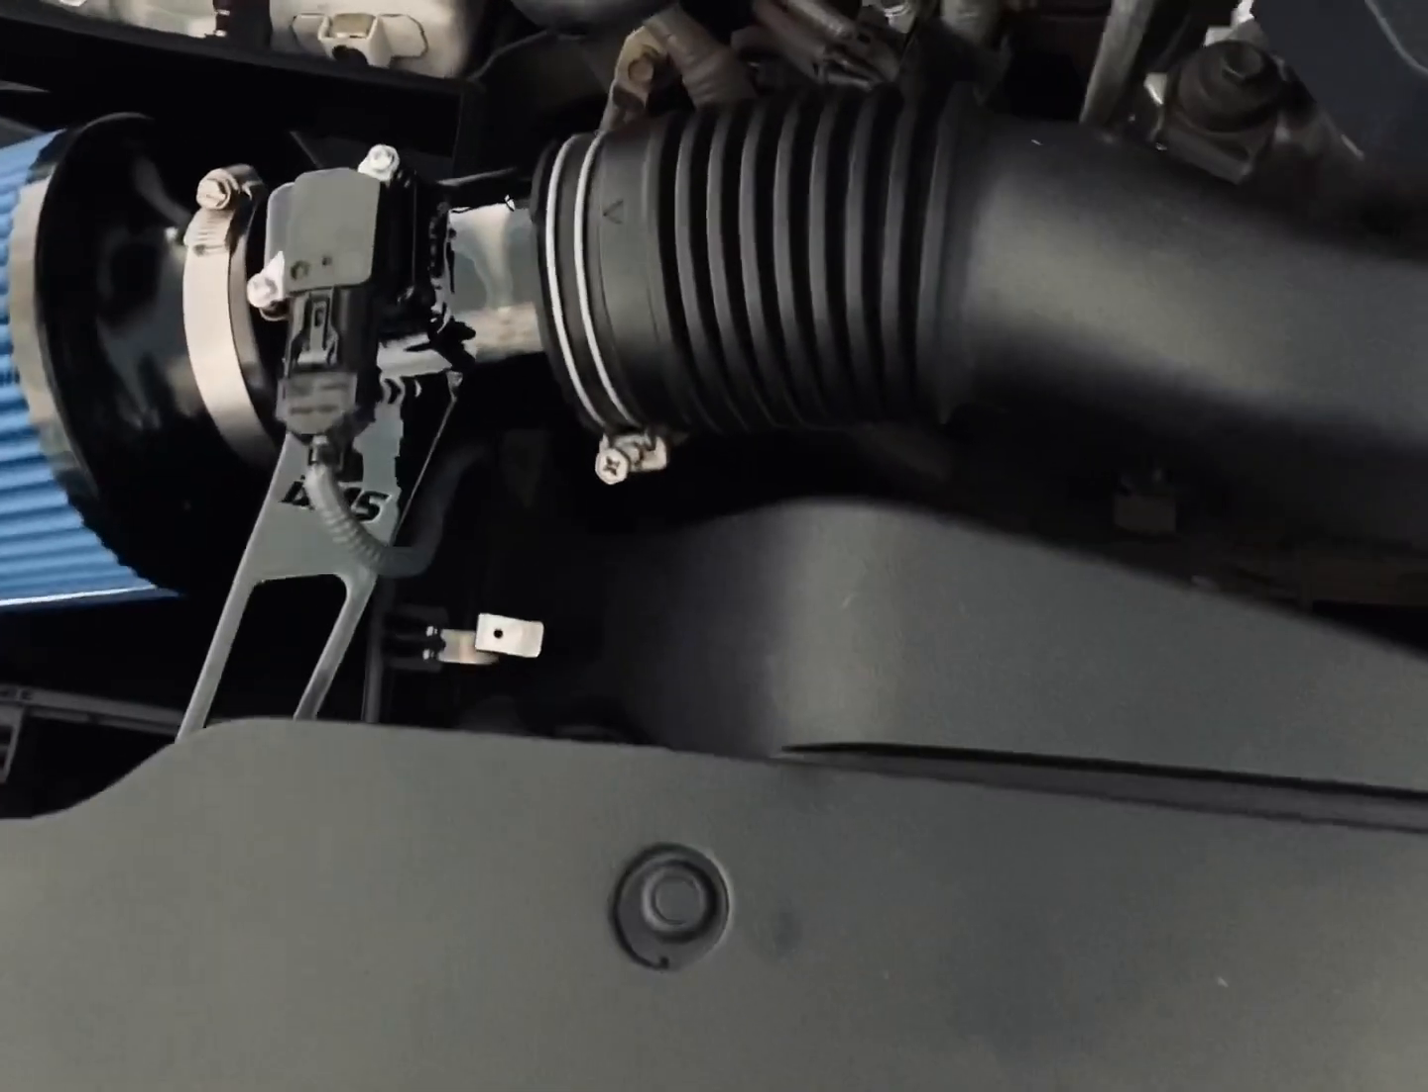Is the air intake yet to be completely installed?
No.